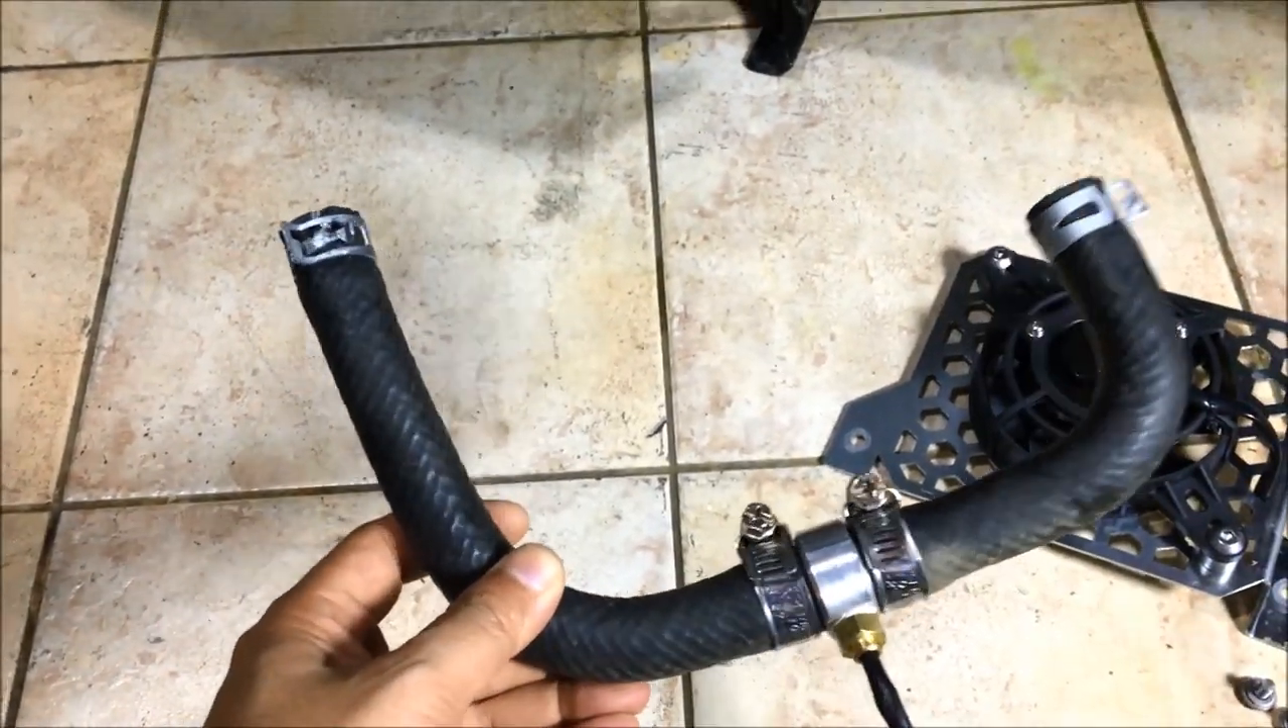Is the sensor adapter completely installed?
Yes.